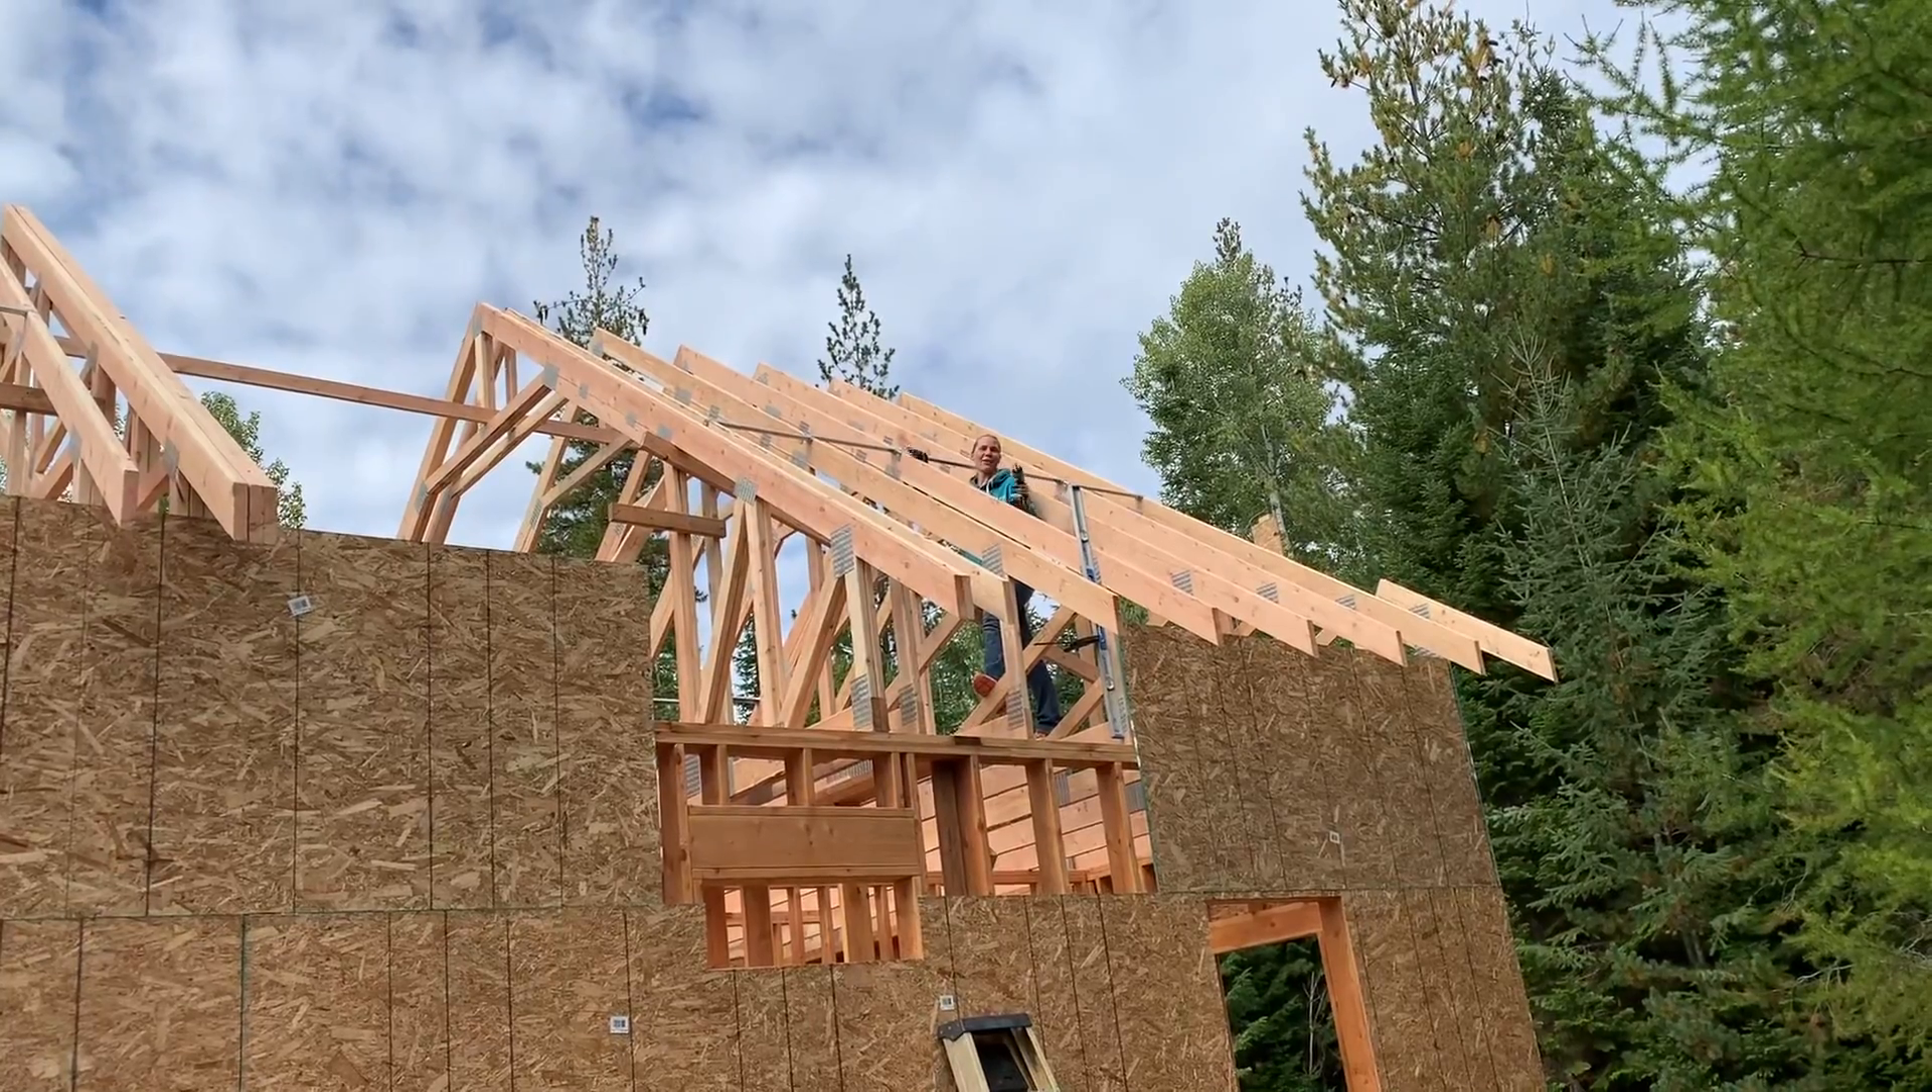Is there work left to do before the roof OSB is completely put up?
Yes.